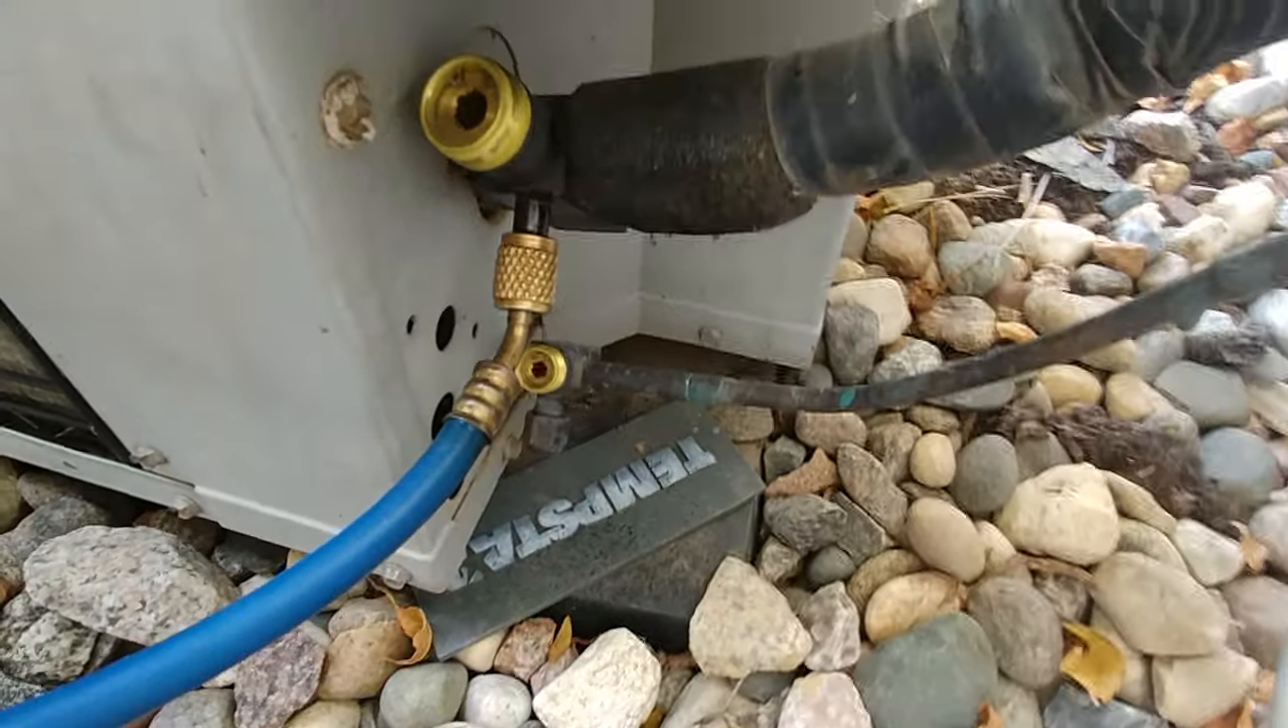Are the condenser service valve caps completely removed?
Yes.